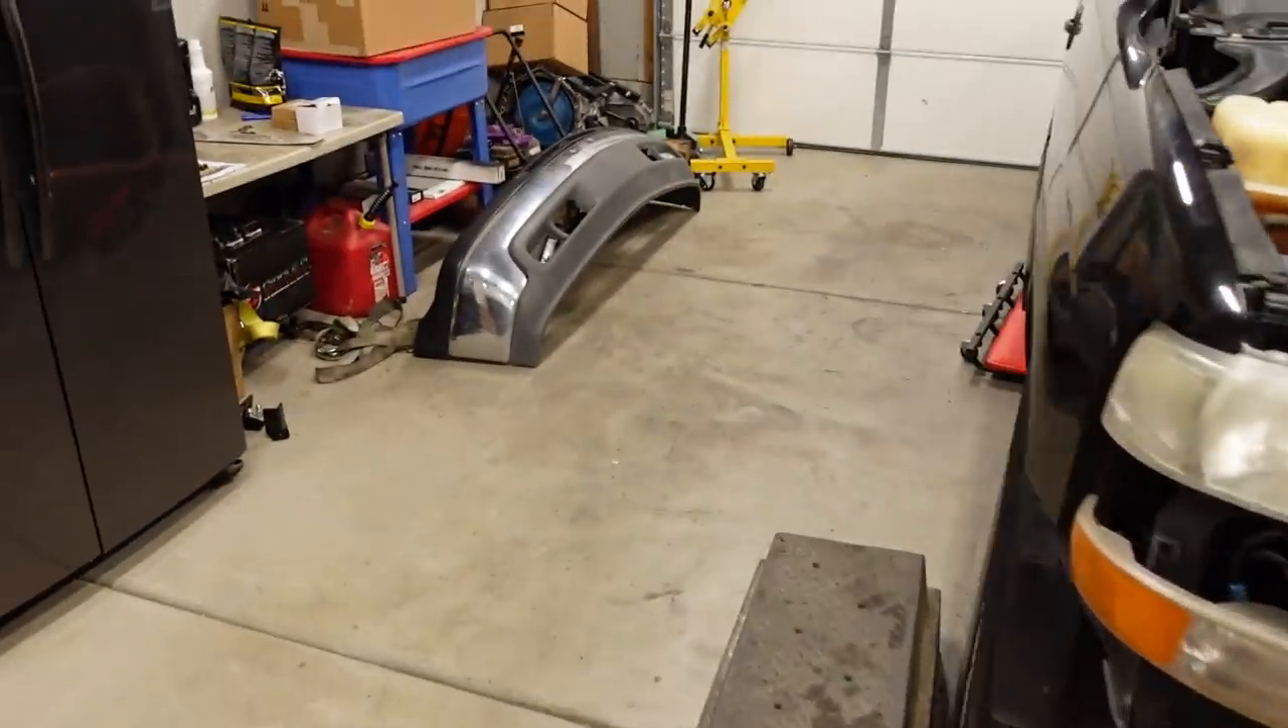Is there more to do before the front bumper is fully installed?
Yes.